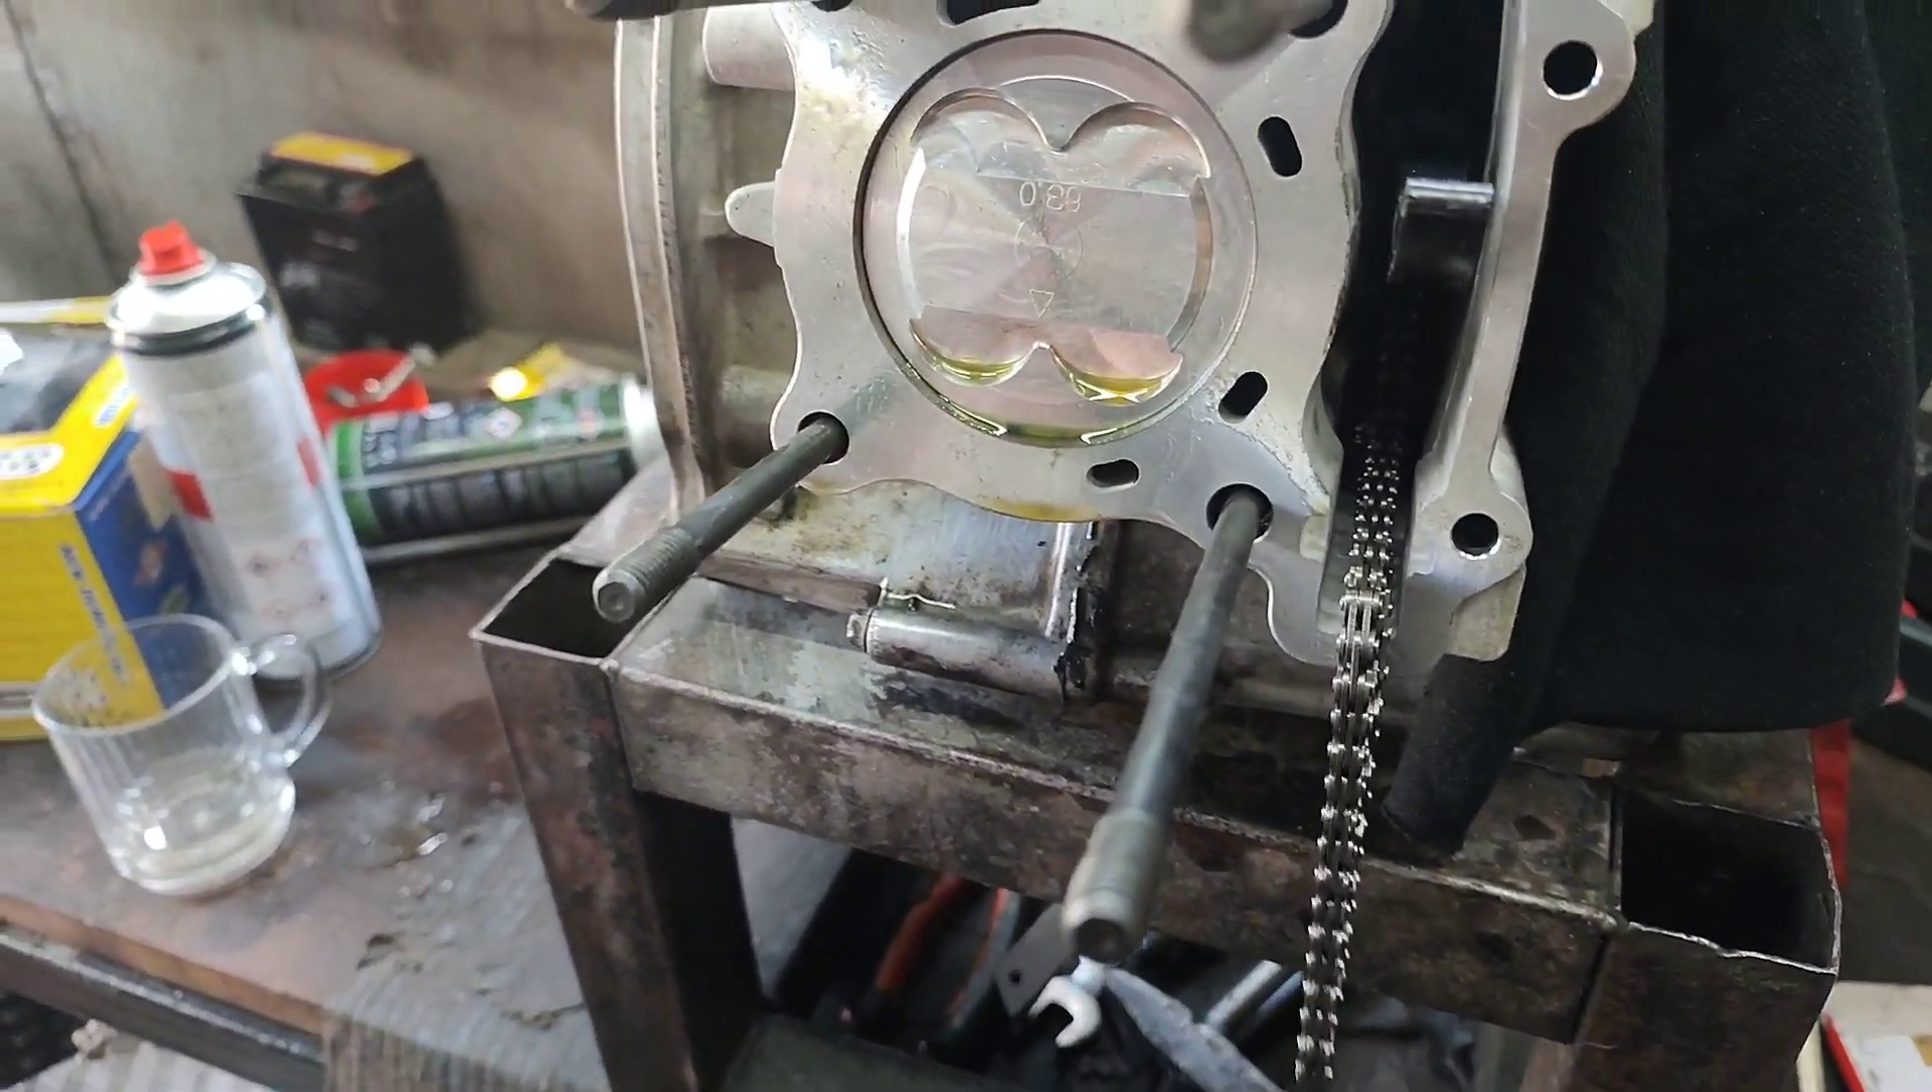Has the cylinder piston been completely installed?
Yes.